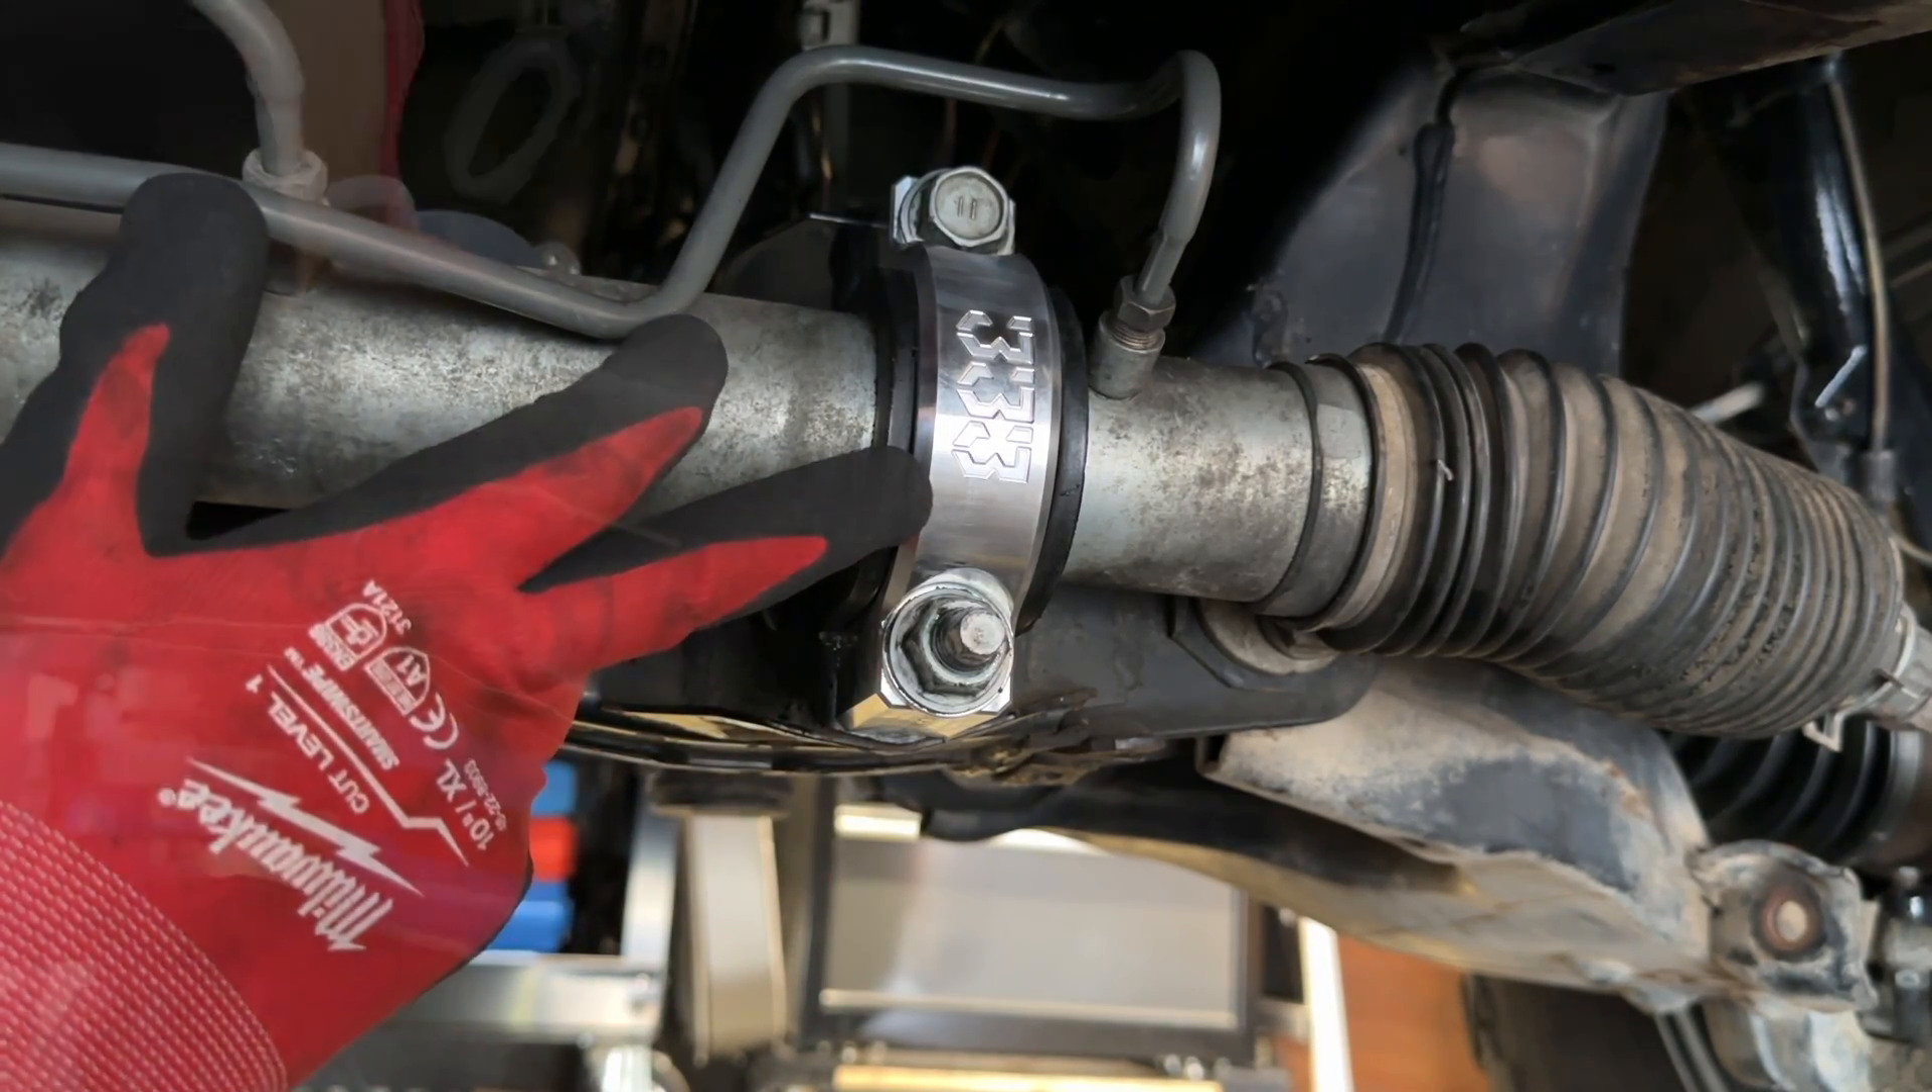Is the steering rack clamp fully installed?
Yes.